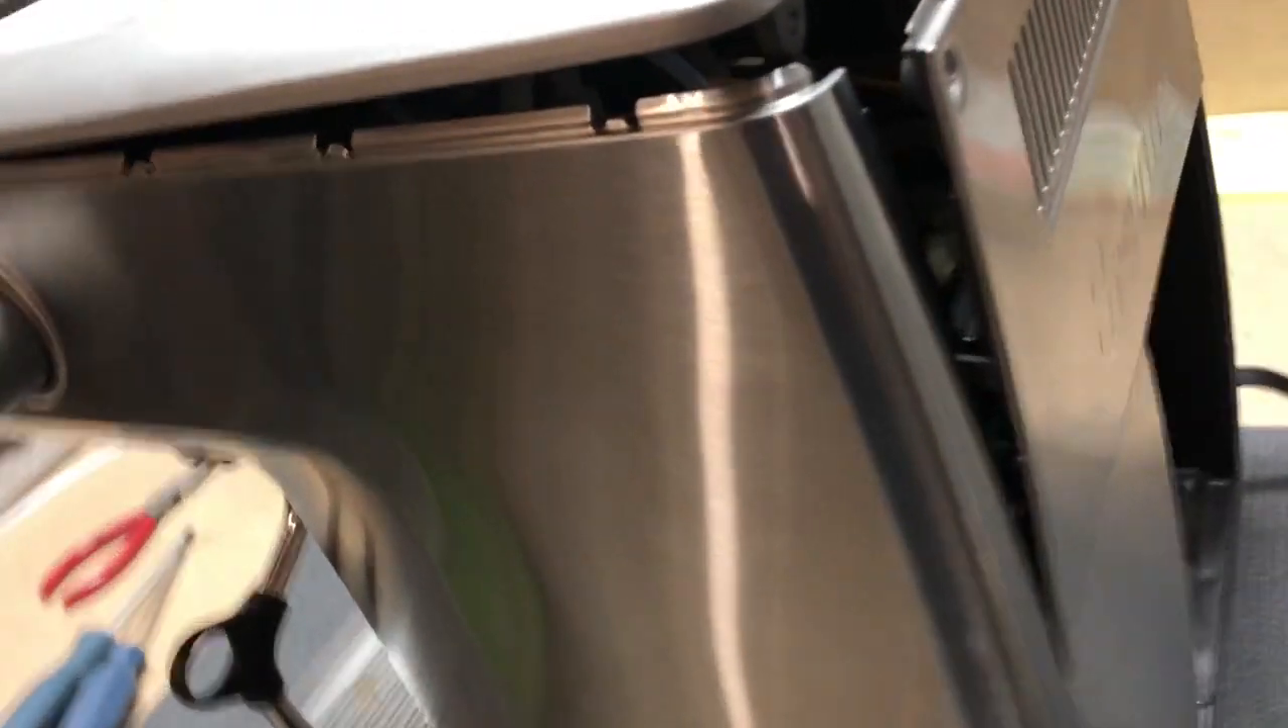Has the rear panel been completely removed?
No.